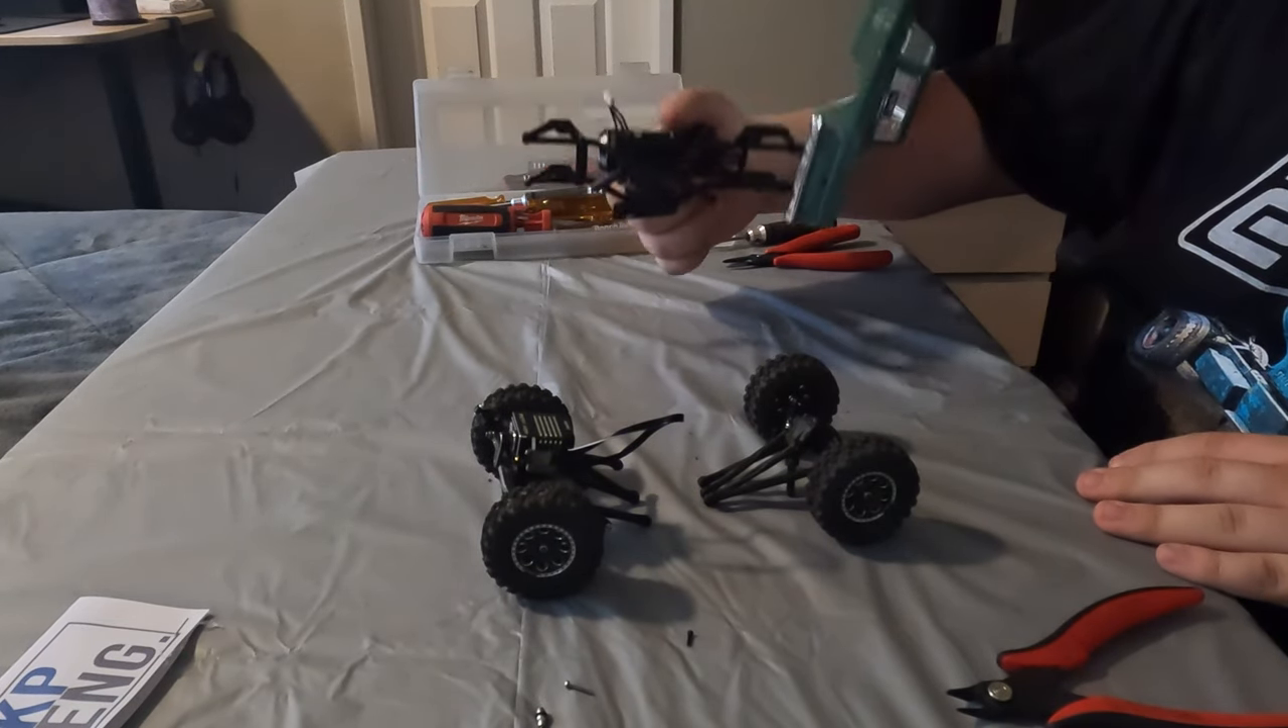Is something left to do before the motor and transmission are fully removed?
Yes.